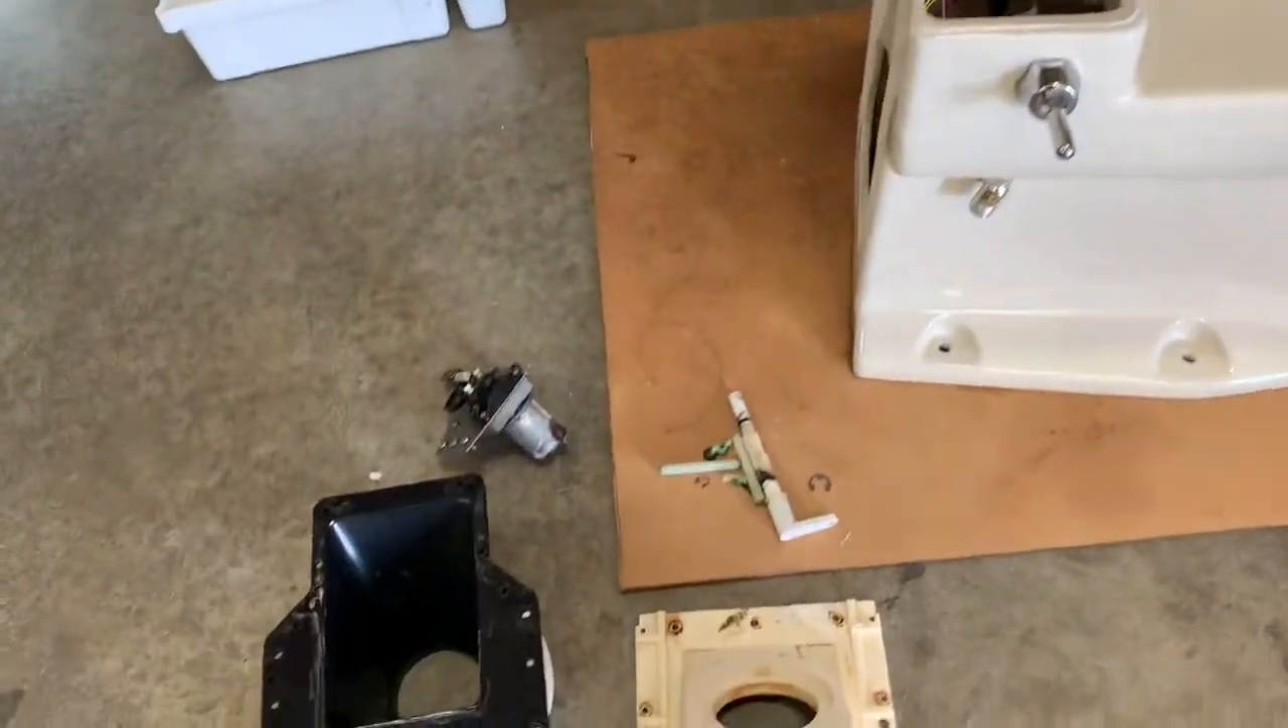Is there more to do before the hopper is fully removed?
No.